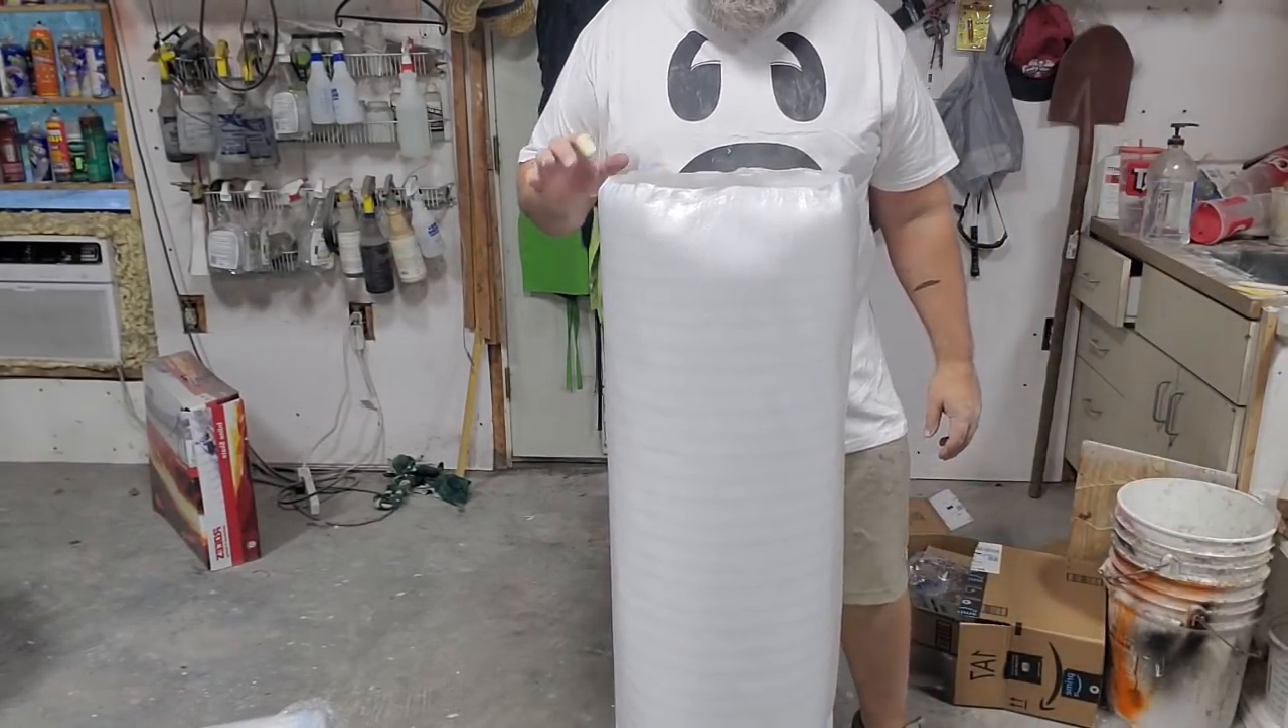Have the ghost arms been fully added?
No.